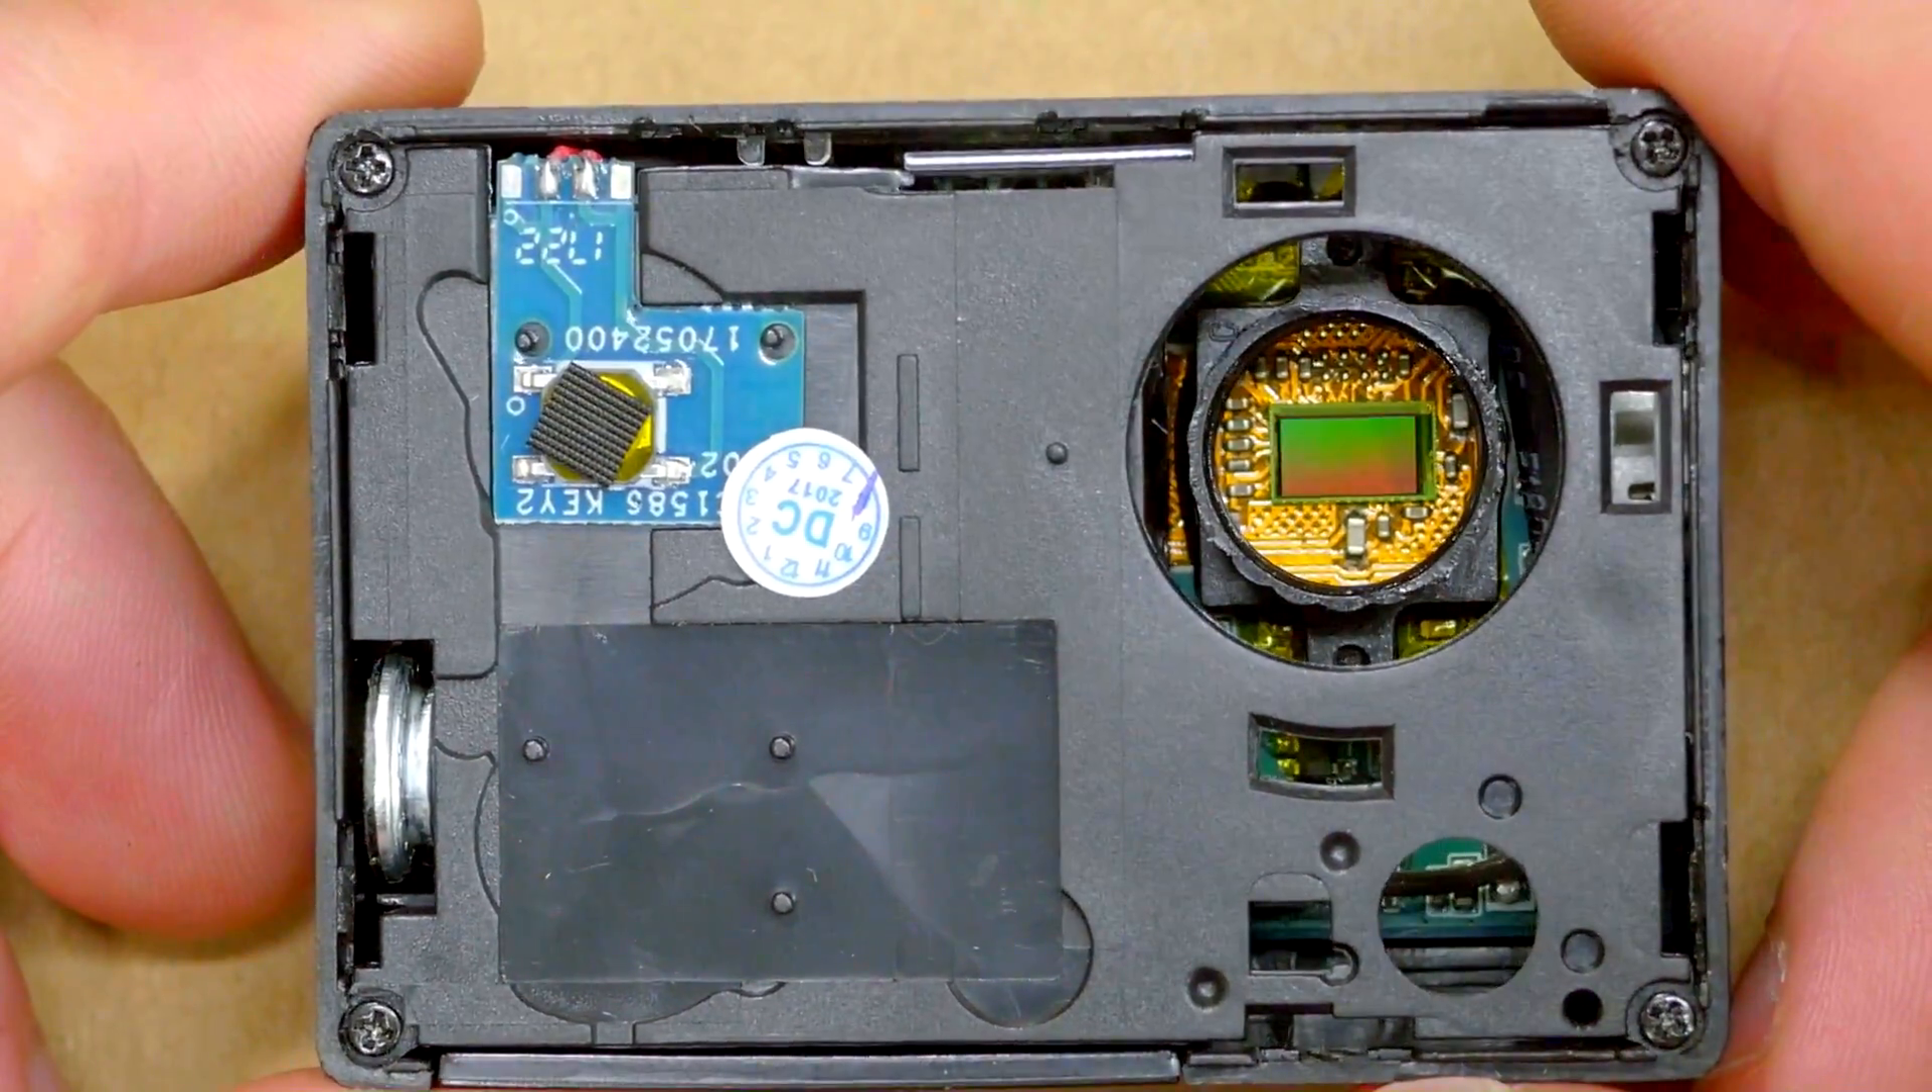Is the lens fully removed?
Yes.